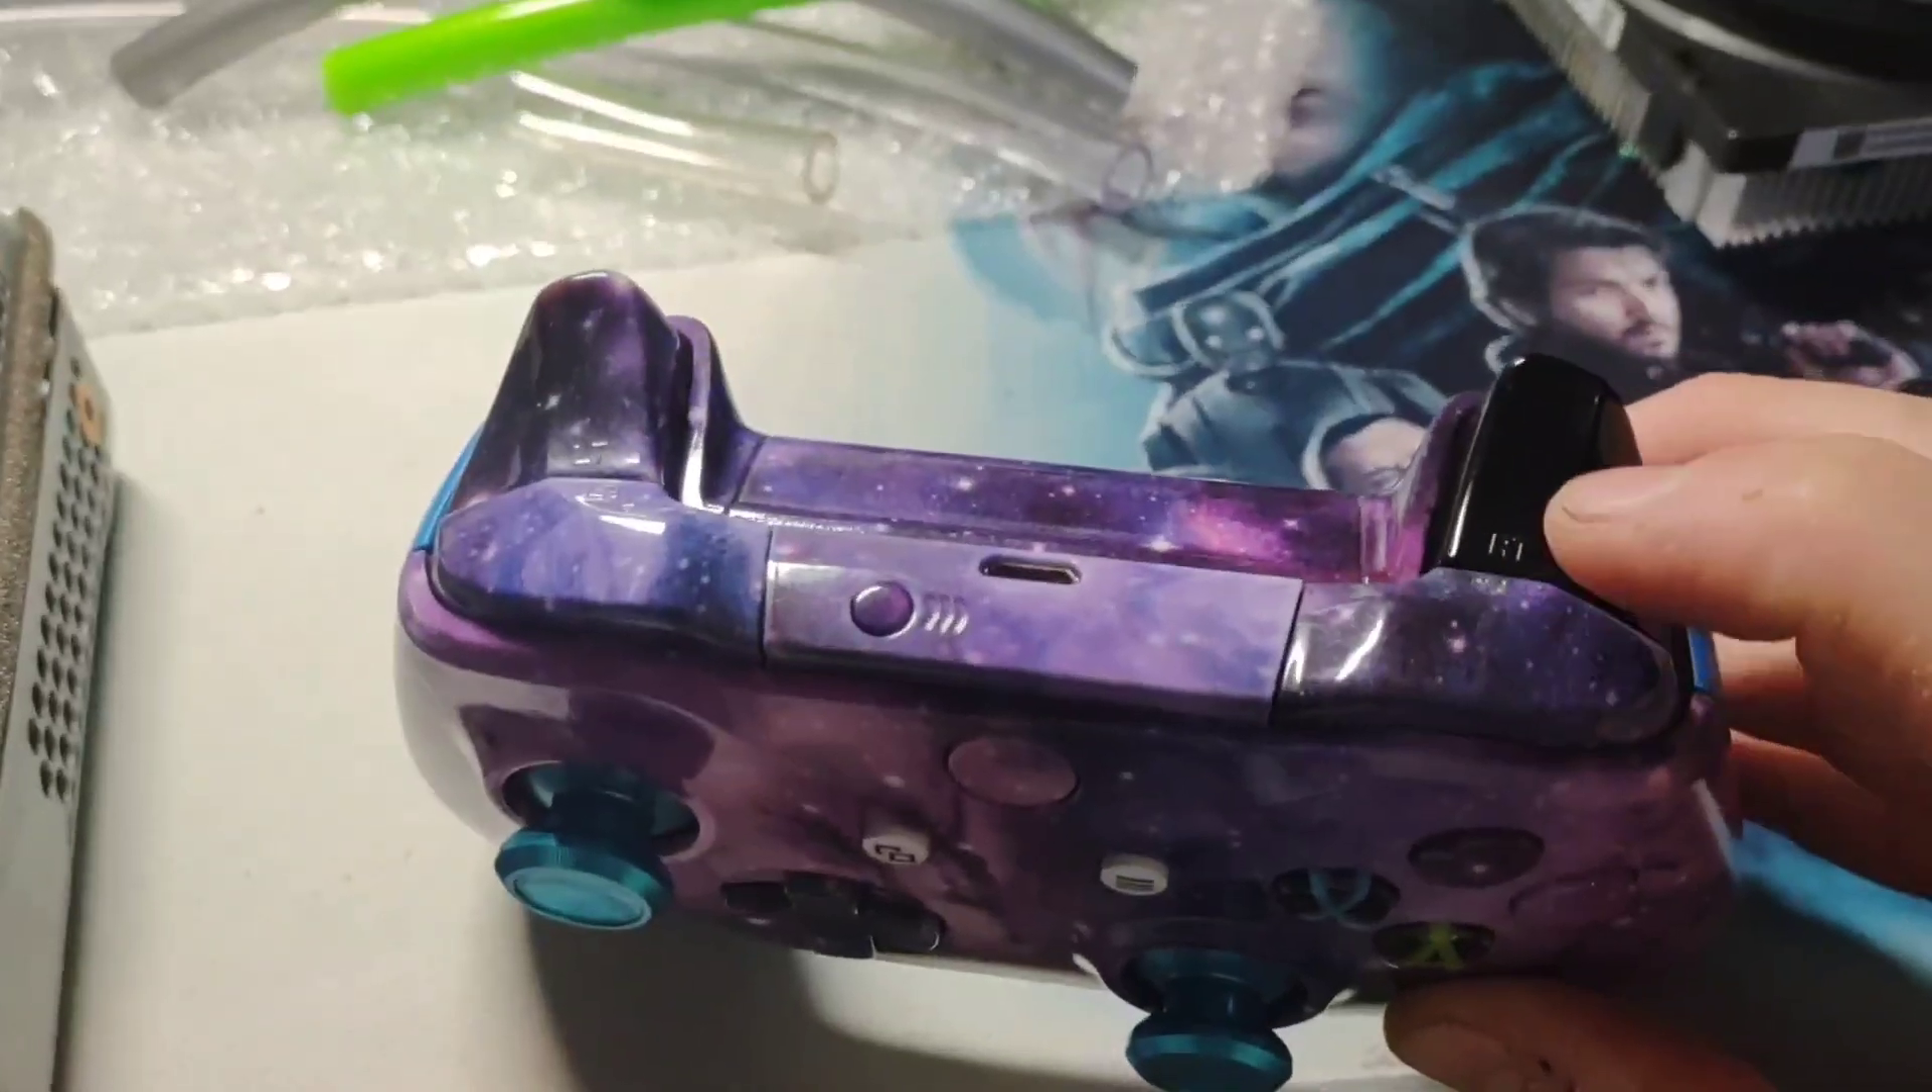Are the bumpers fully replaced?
Yes.